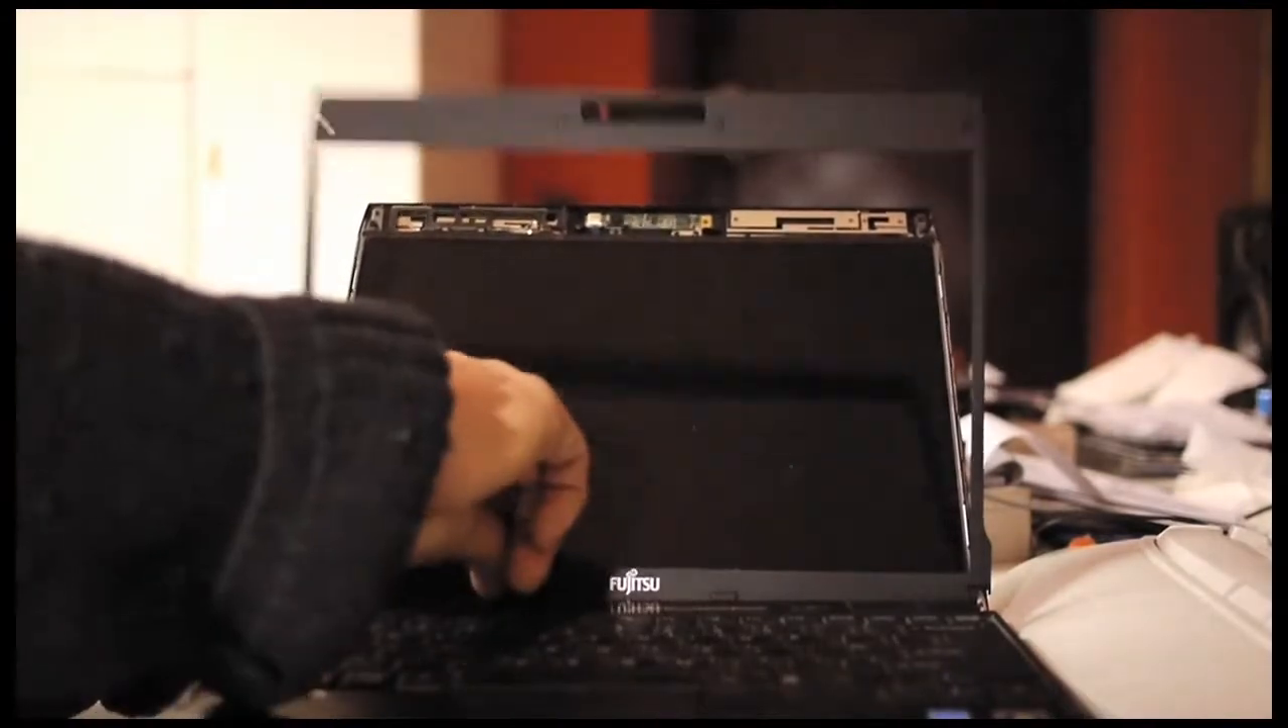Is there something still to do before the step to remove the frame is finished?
Yes.